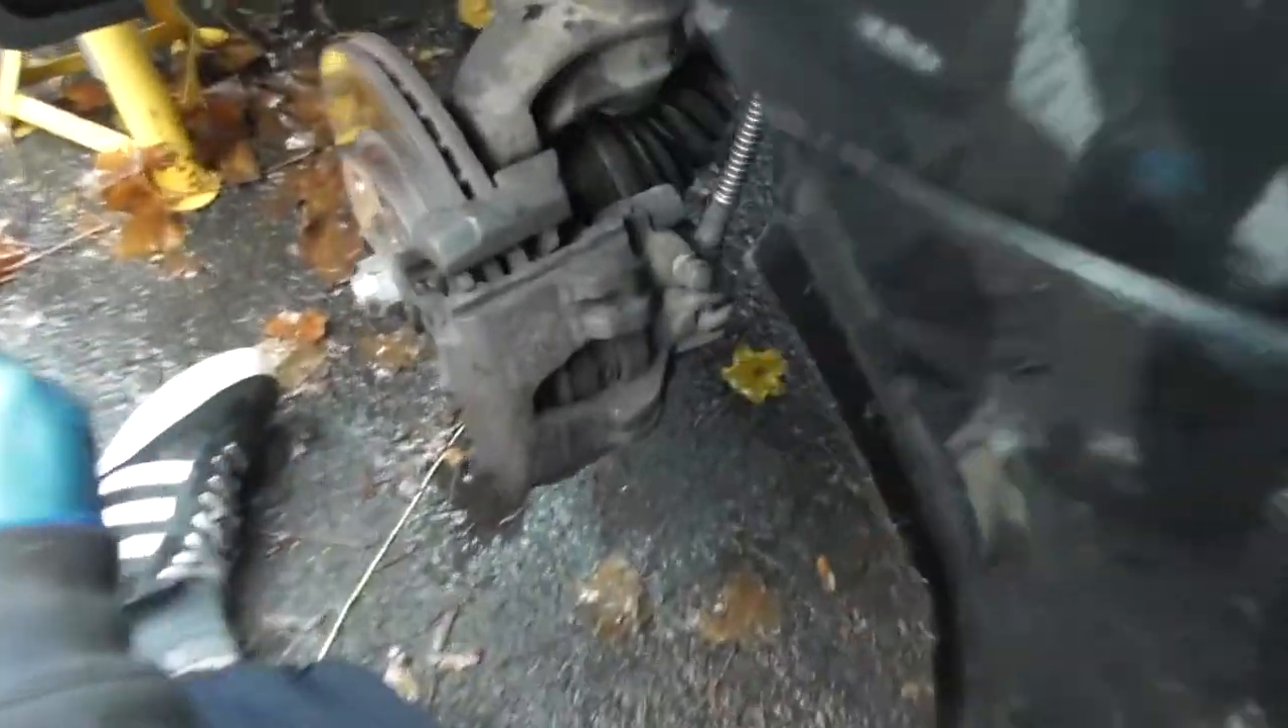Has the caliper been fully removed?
No.